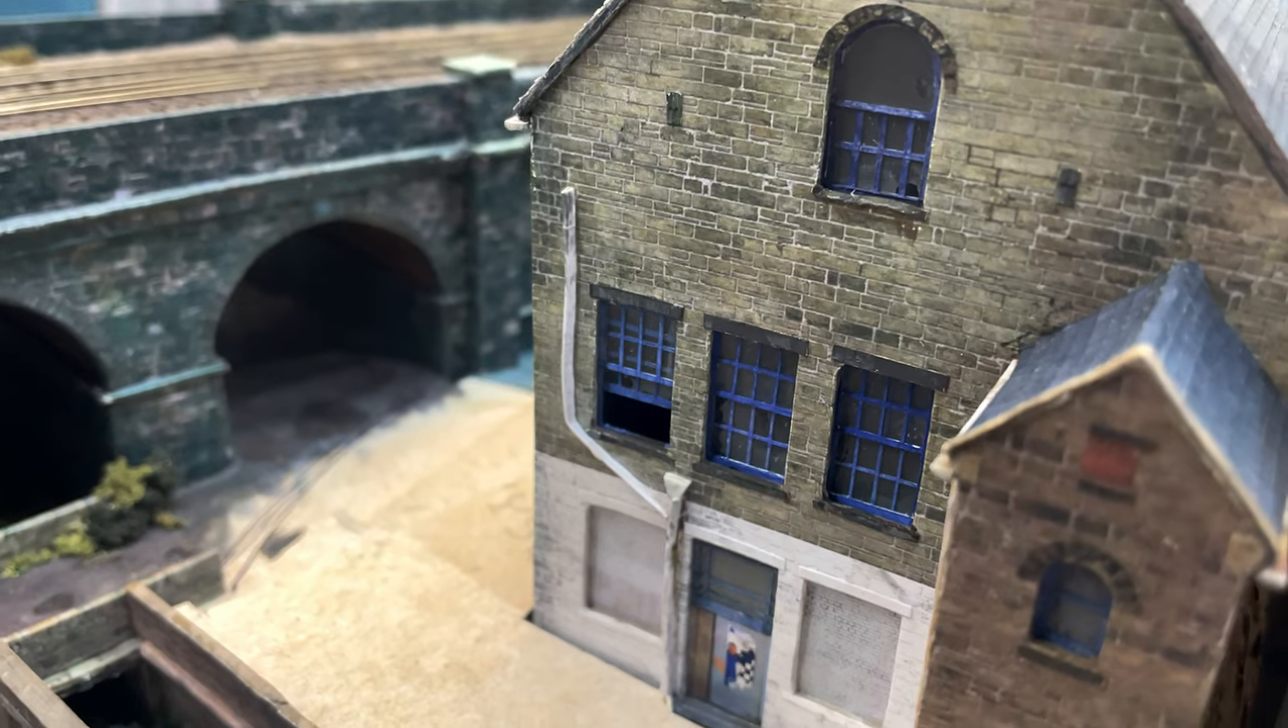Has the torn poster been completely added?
Yes.